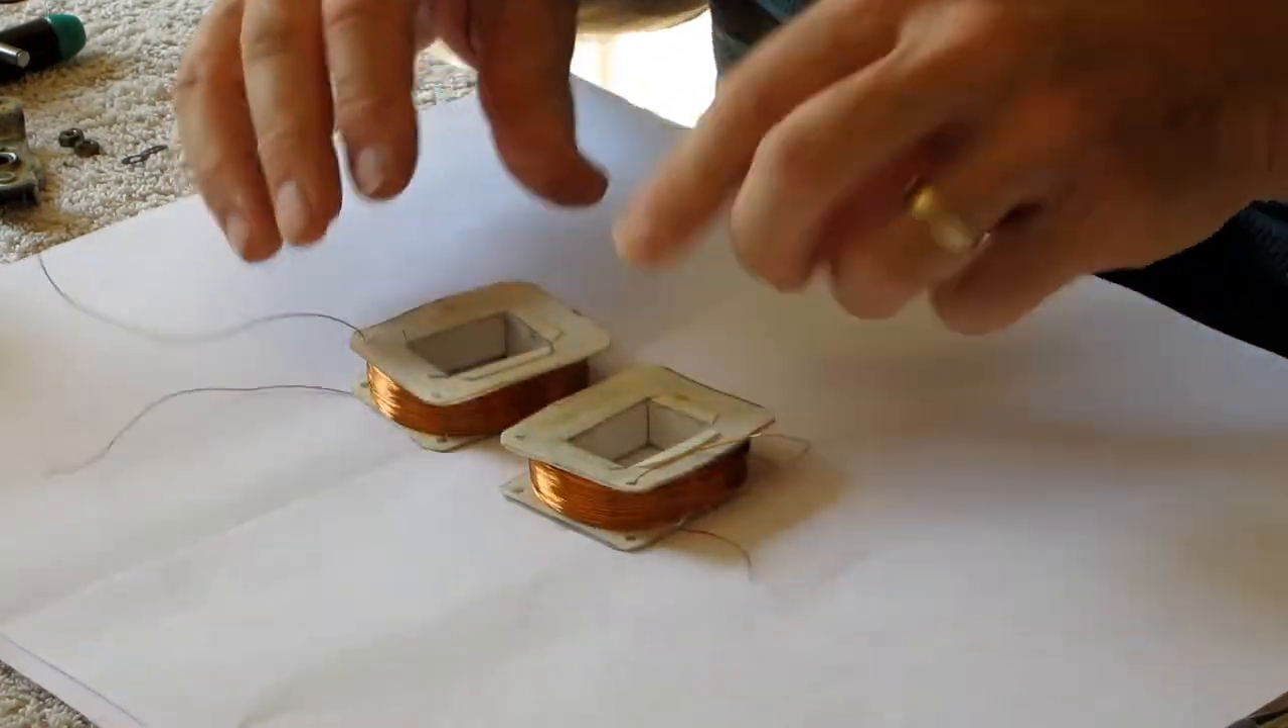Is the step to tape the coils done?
No.